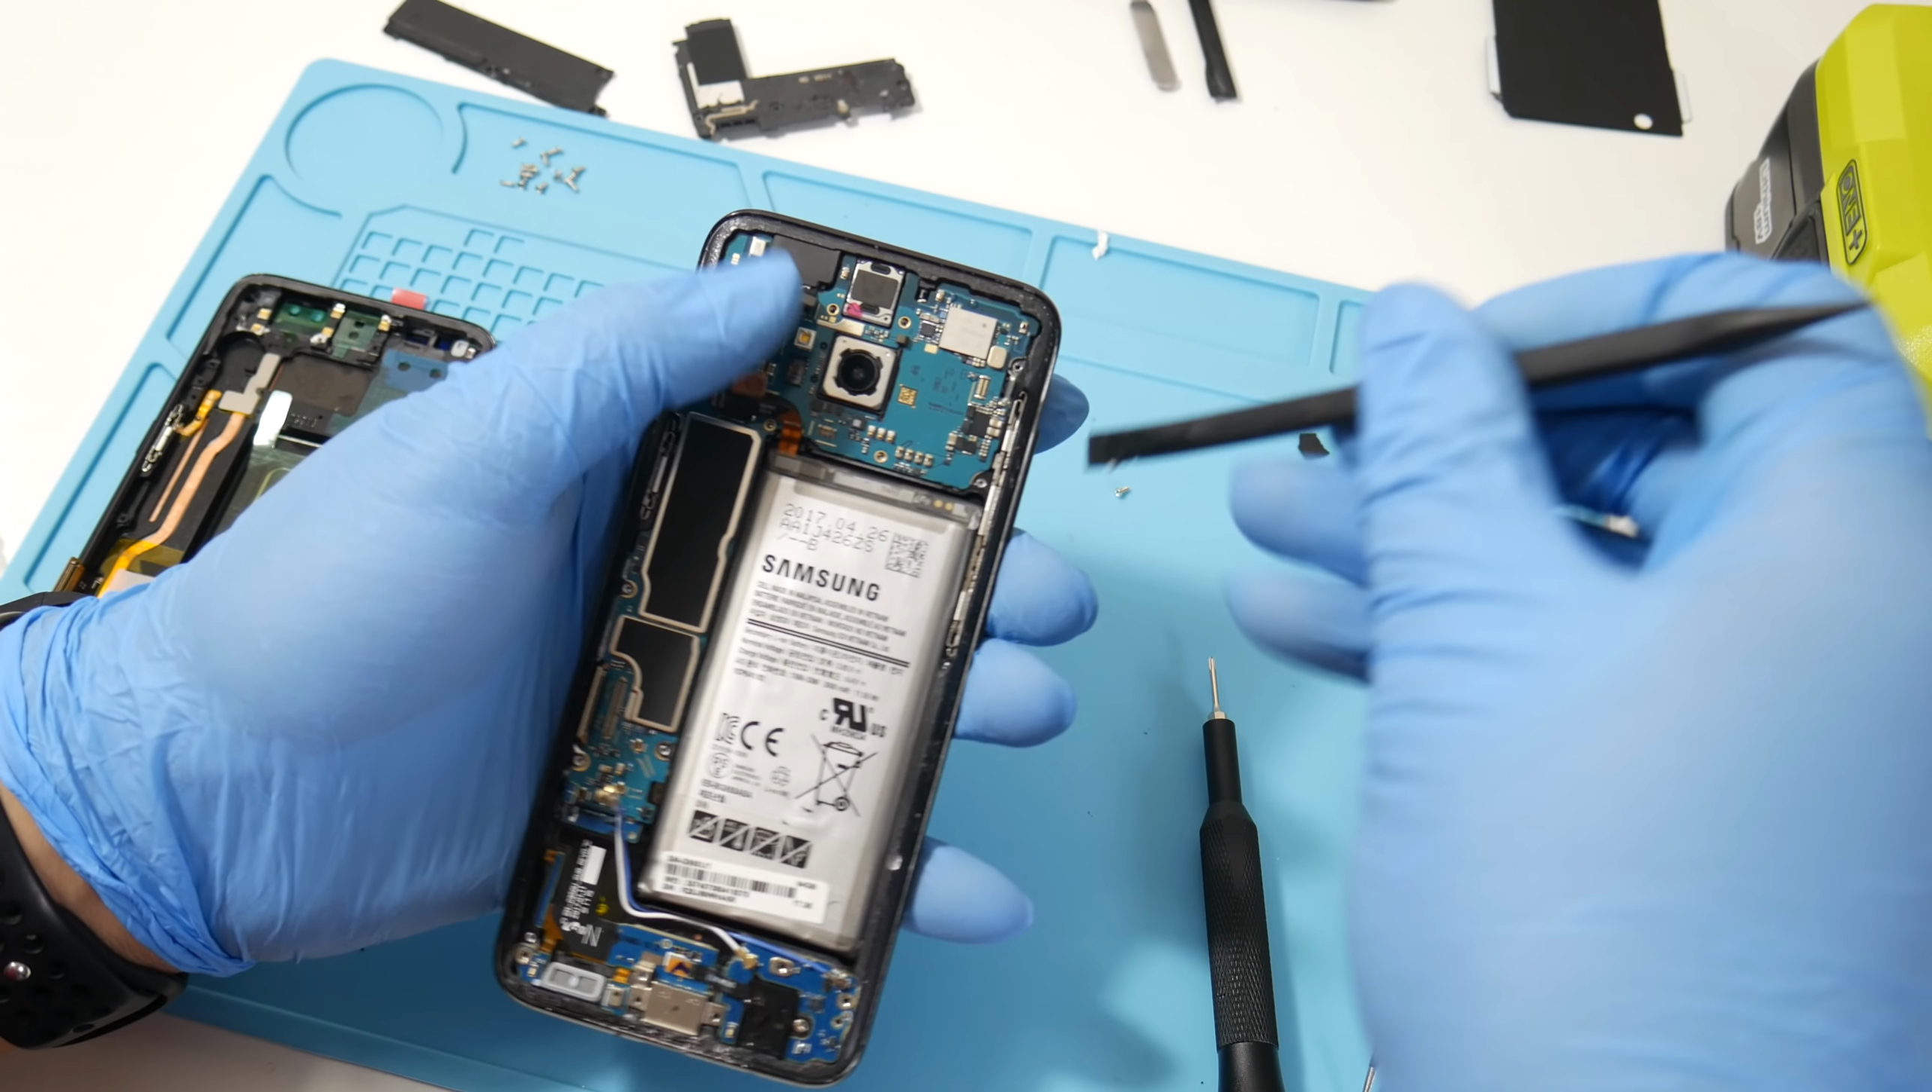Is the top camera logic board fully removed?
No.